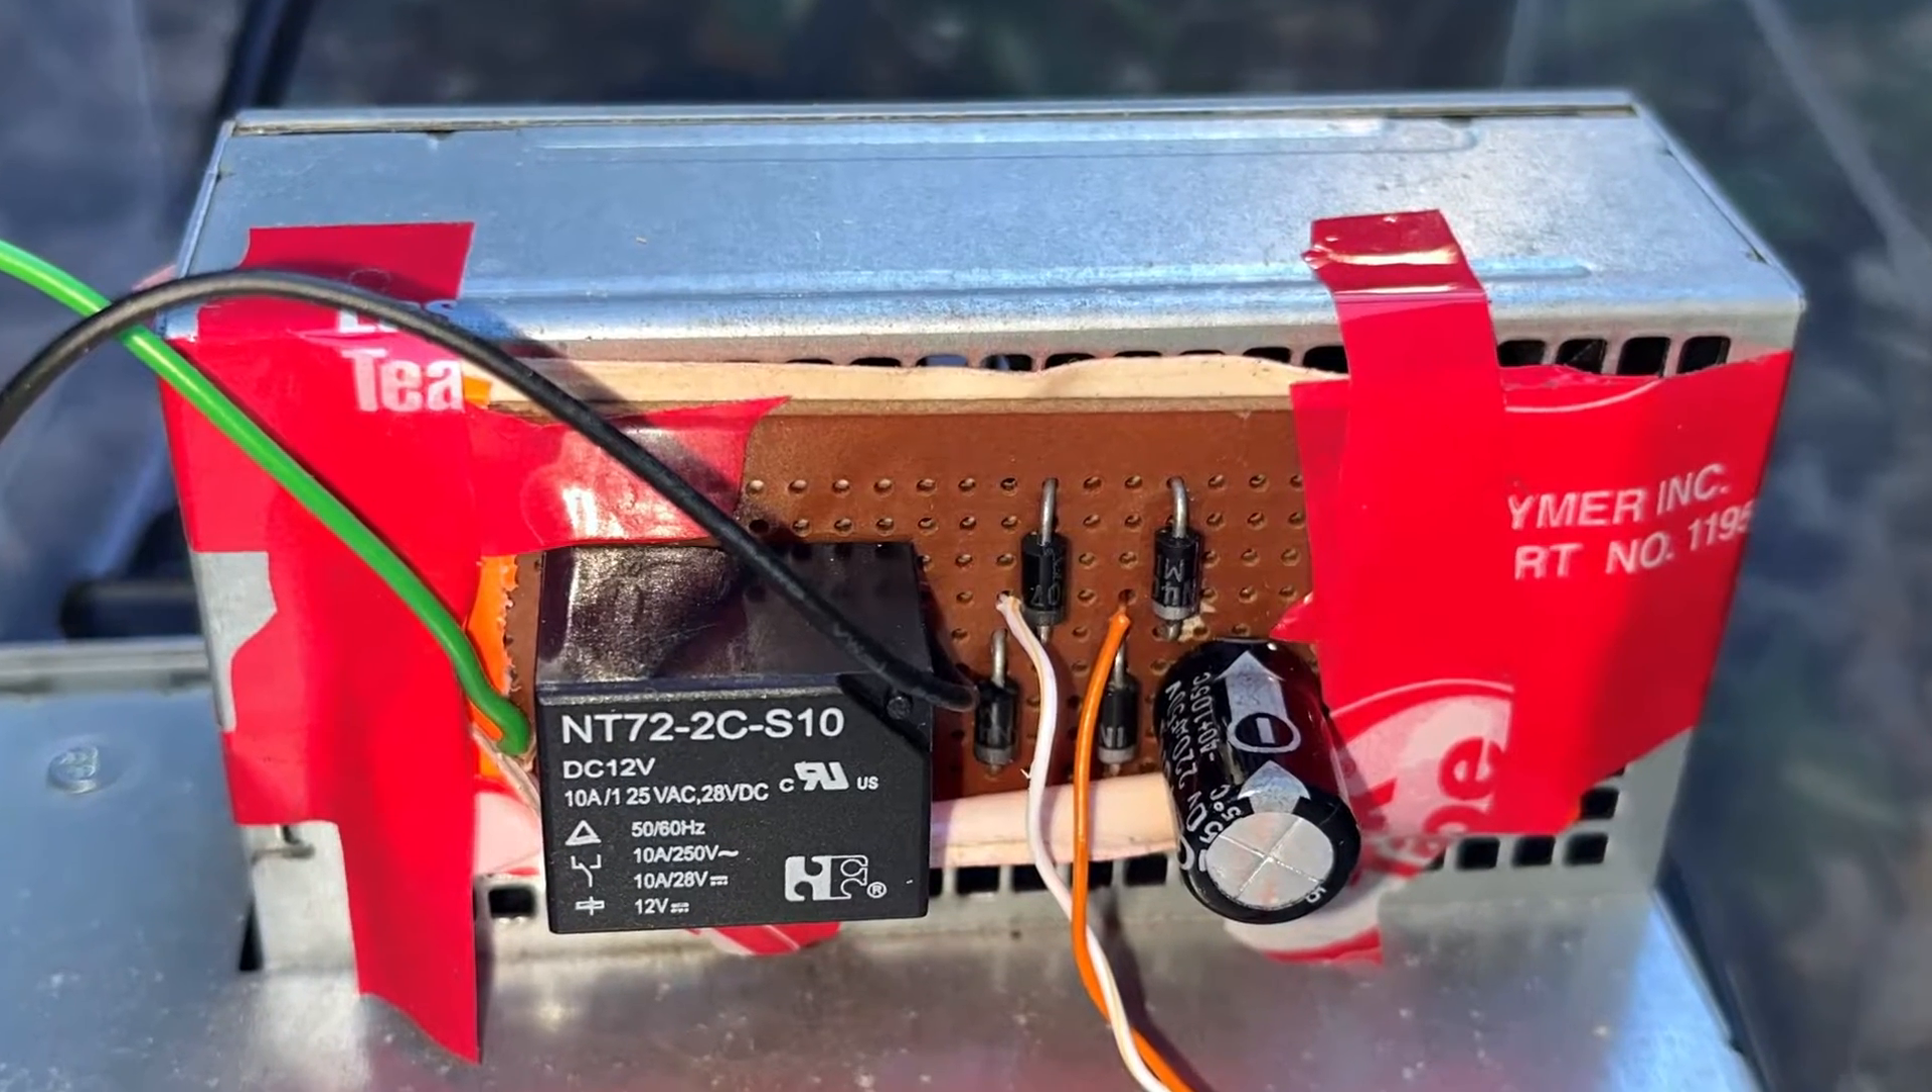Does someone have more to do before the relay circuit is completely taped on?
No.